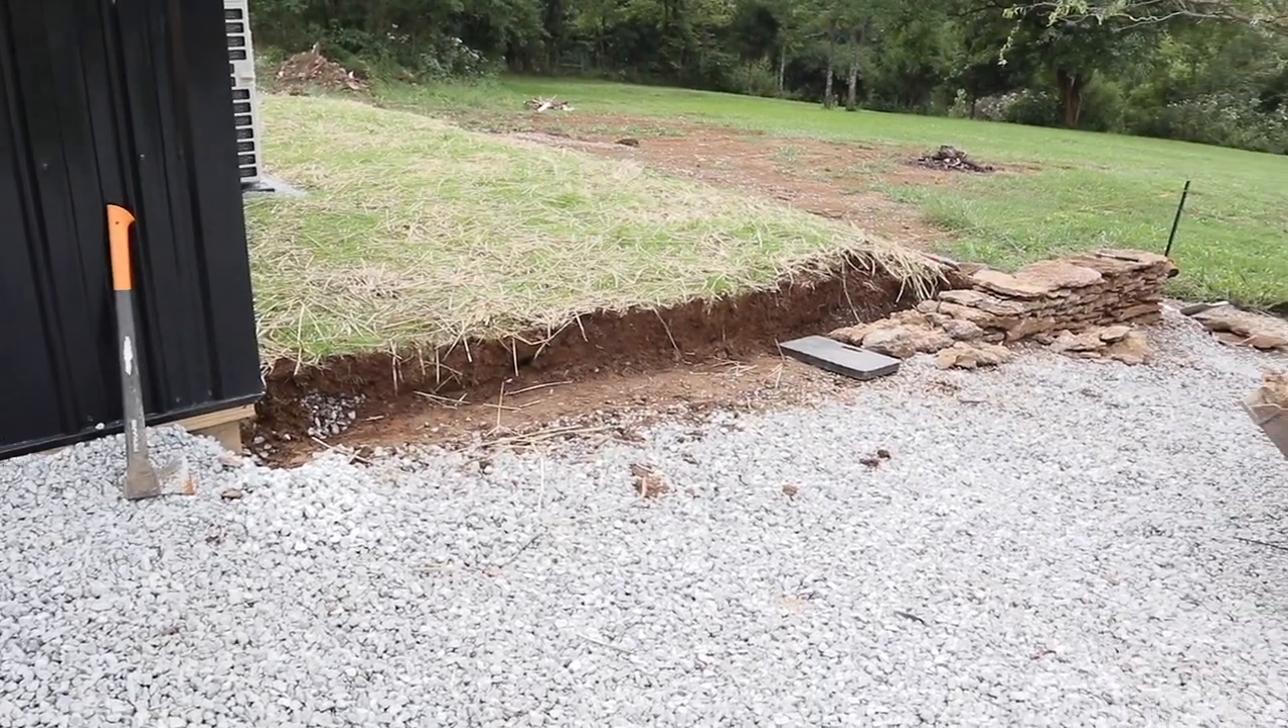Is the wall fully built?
No.